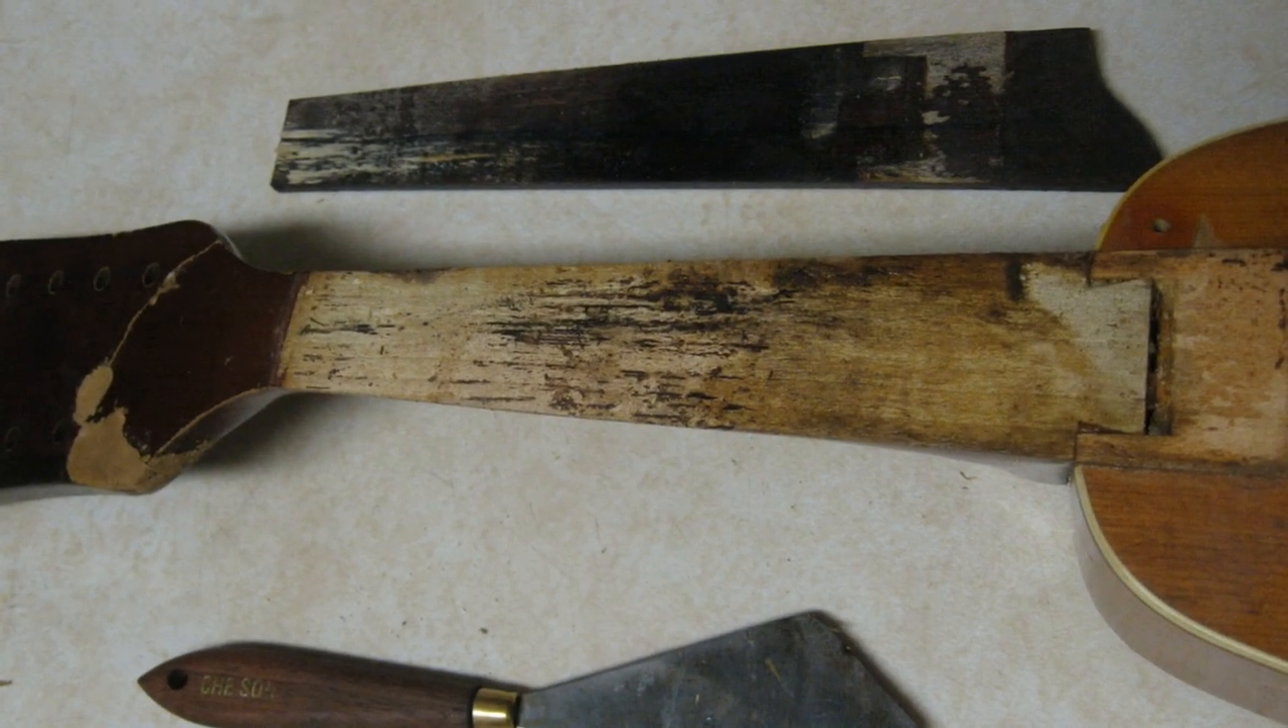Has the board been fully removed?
Yes.